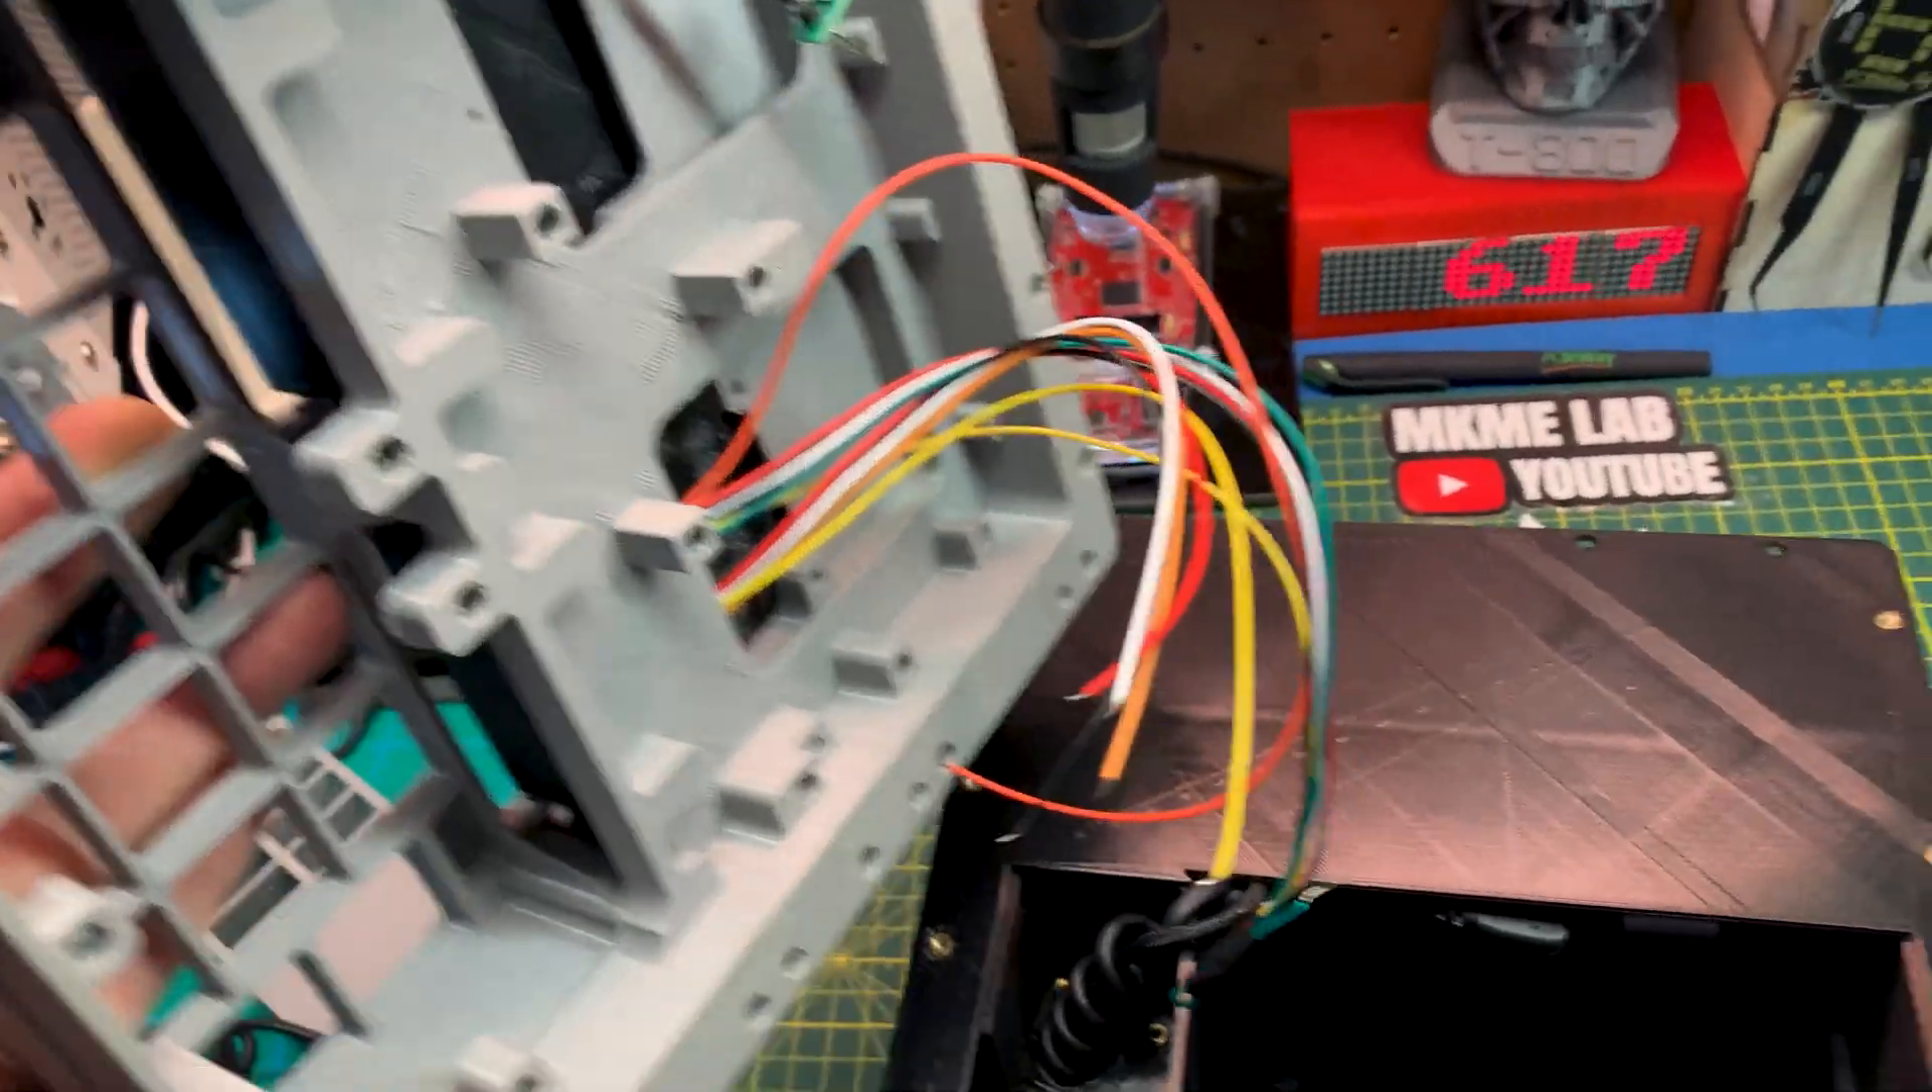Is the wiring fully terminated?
No.